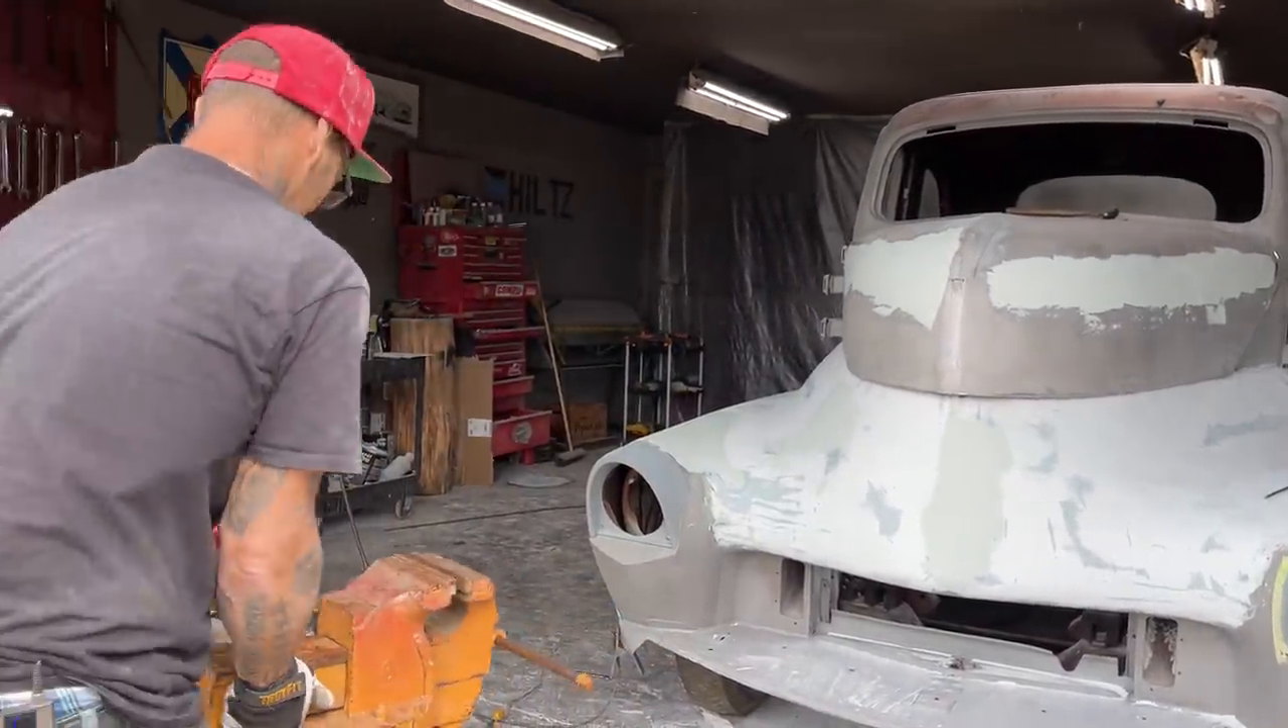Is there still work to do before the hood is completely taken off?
Yes.